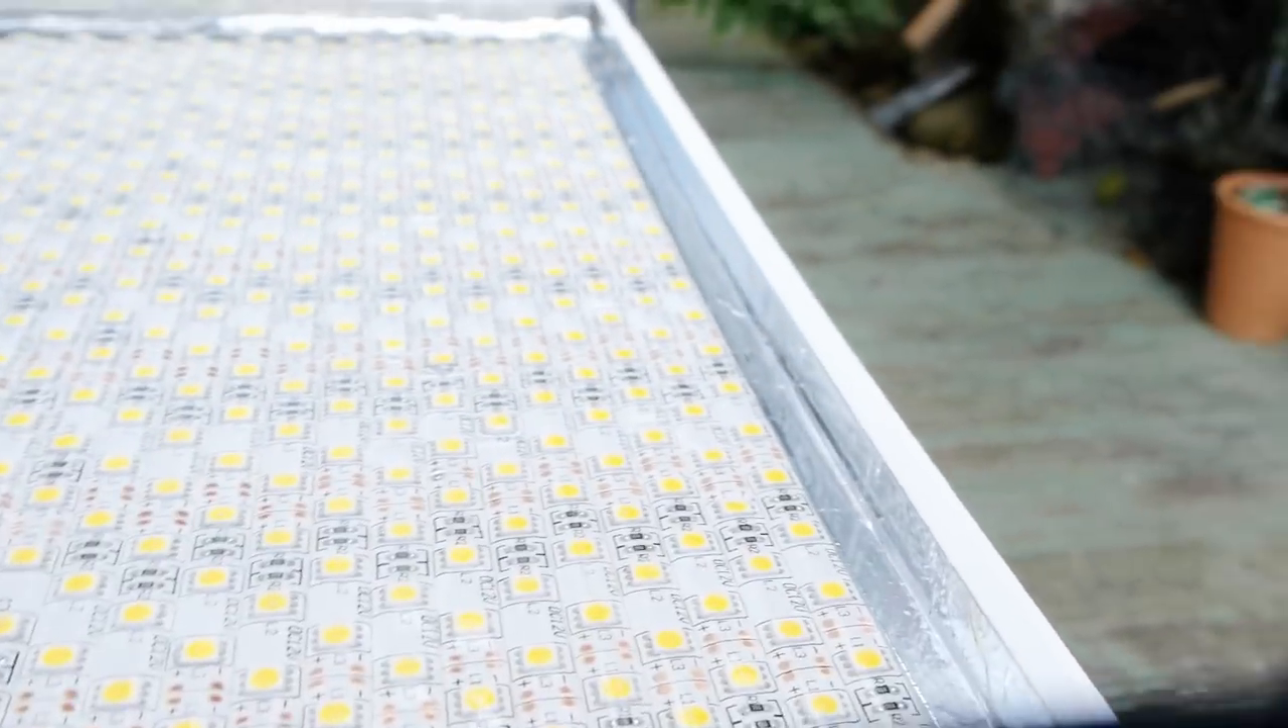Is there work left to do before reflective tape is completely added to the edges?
No.